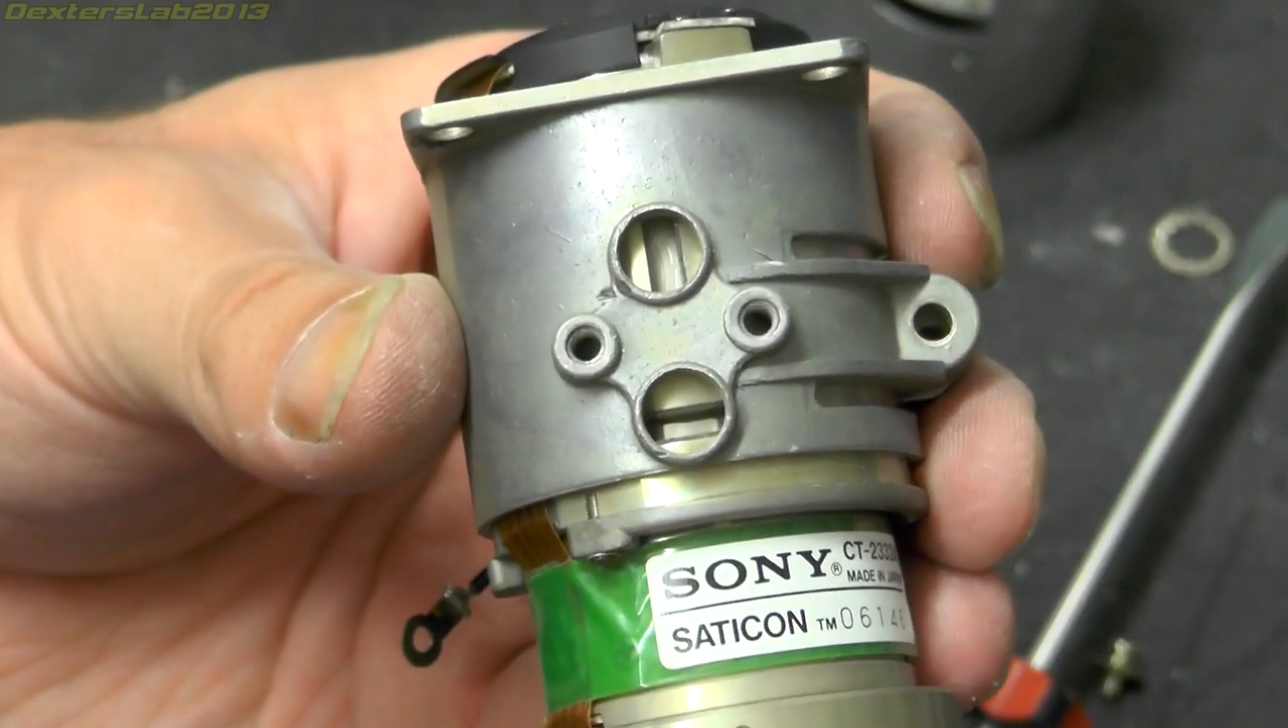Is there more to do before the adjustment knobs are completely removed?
No.